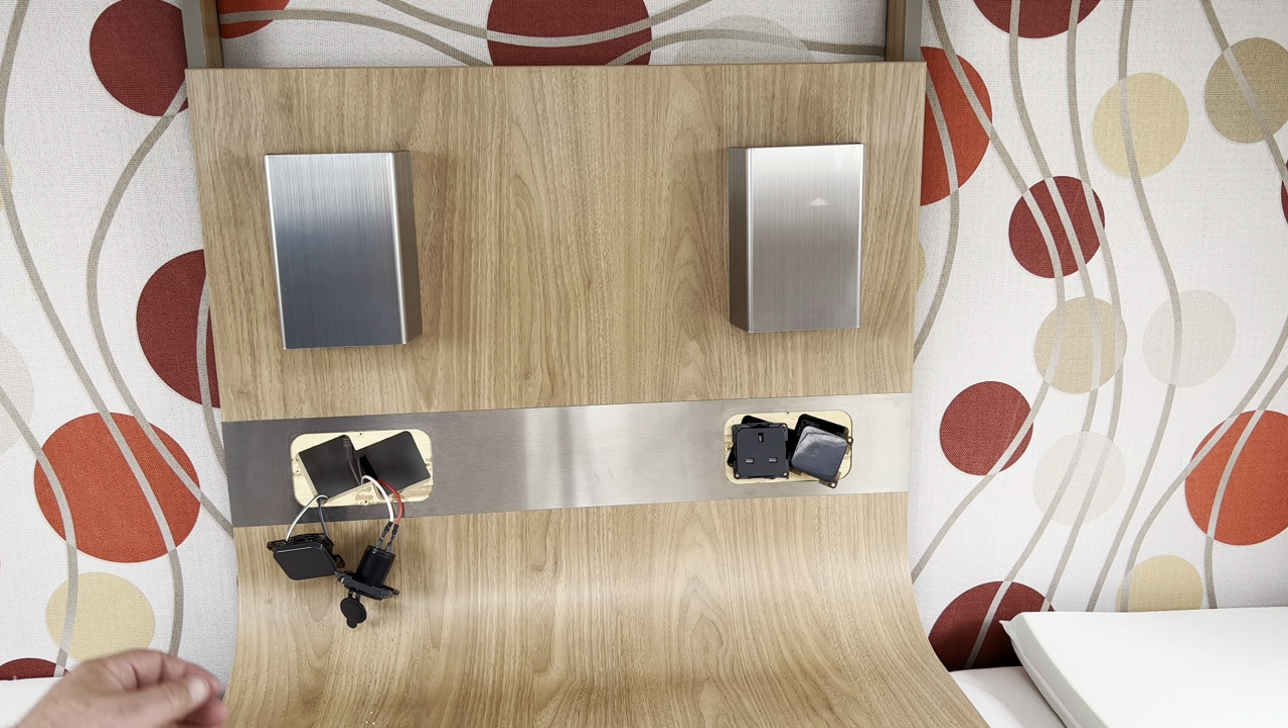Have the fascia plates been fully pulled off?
Yes.